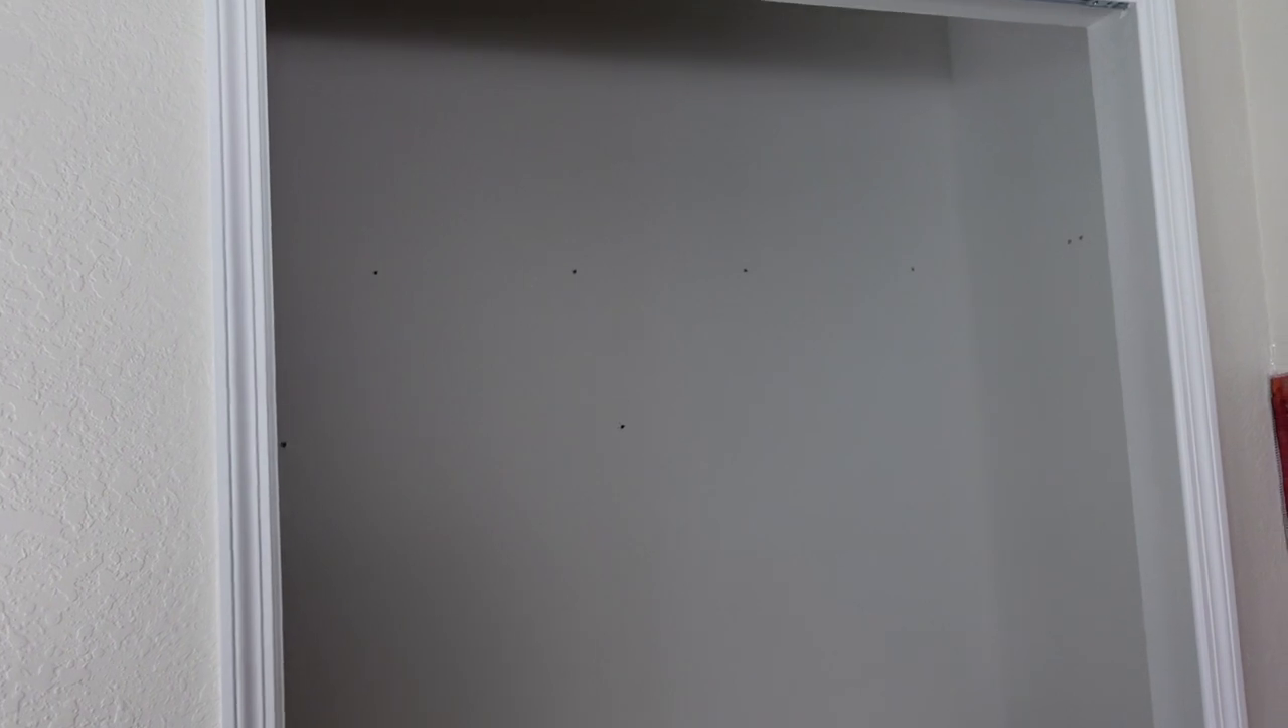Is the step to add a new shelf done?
No.